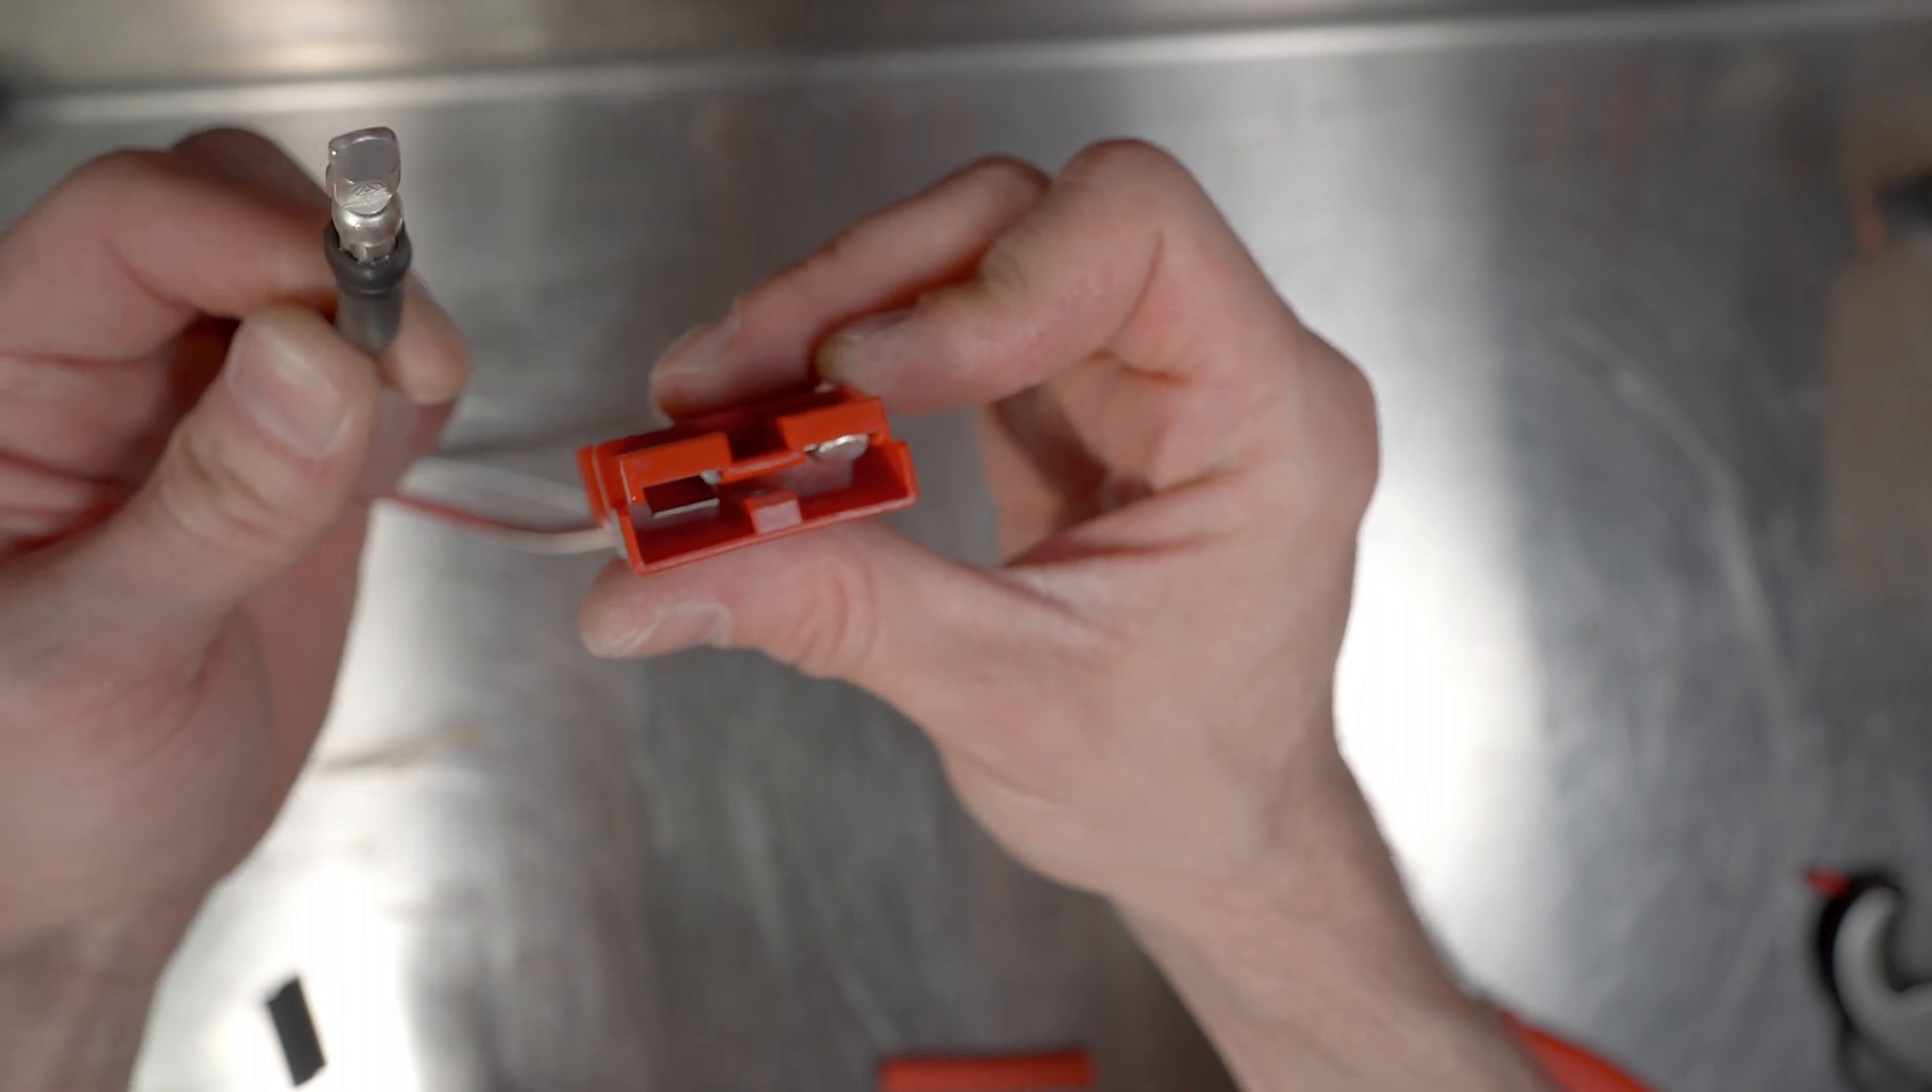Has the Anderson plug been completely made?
No.